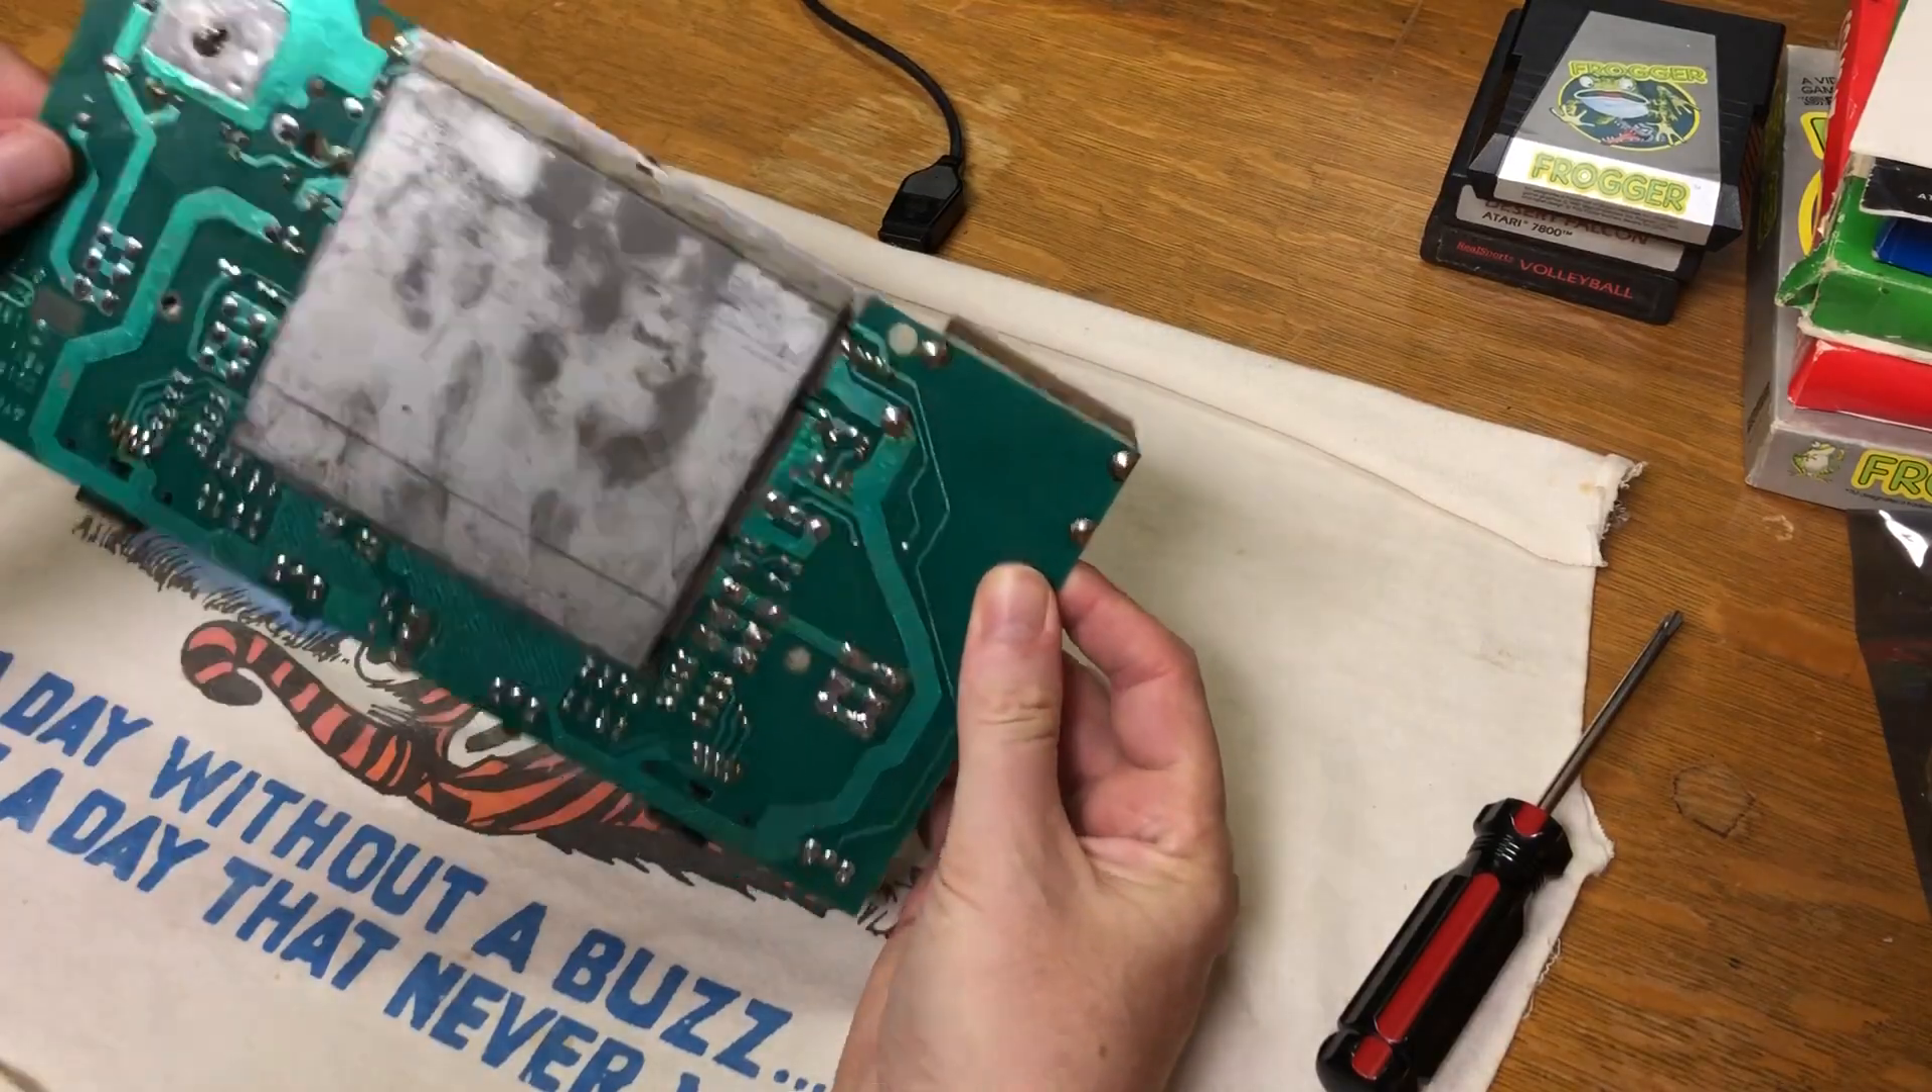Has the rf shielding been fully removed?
No.